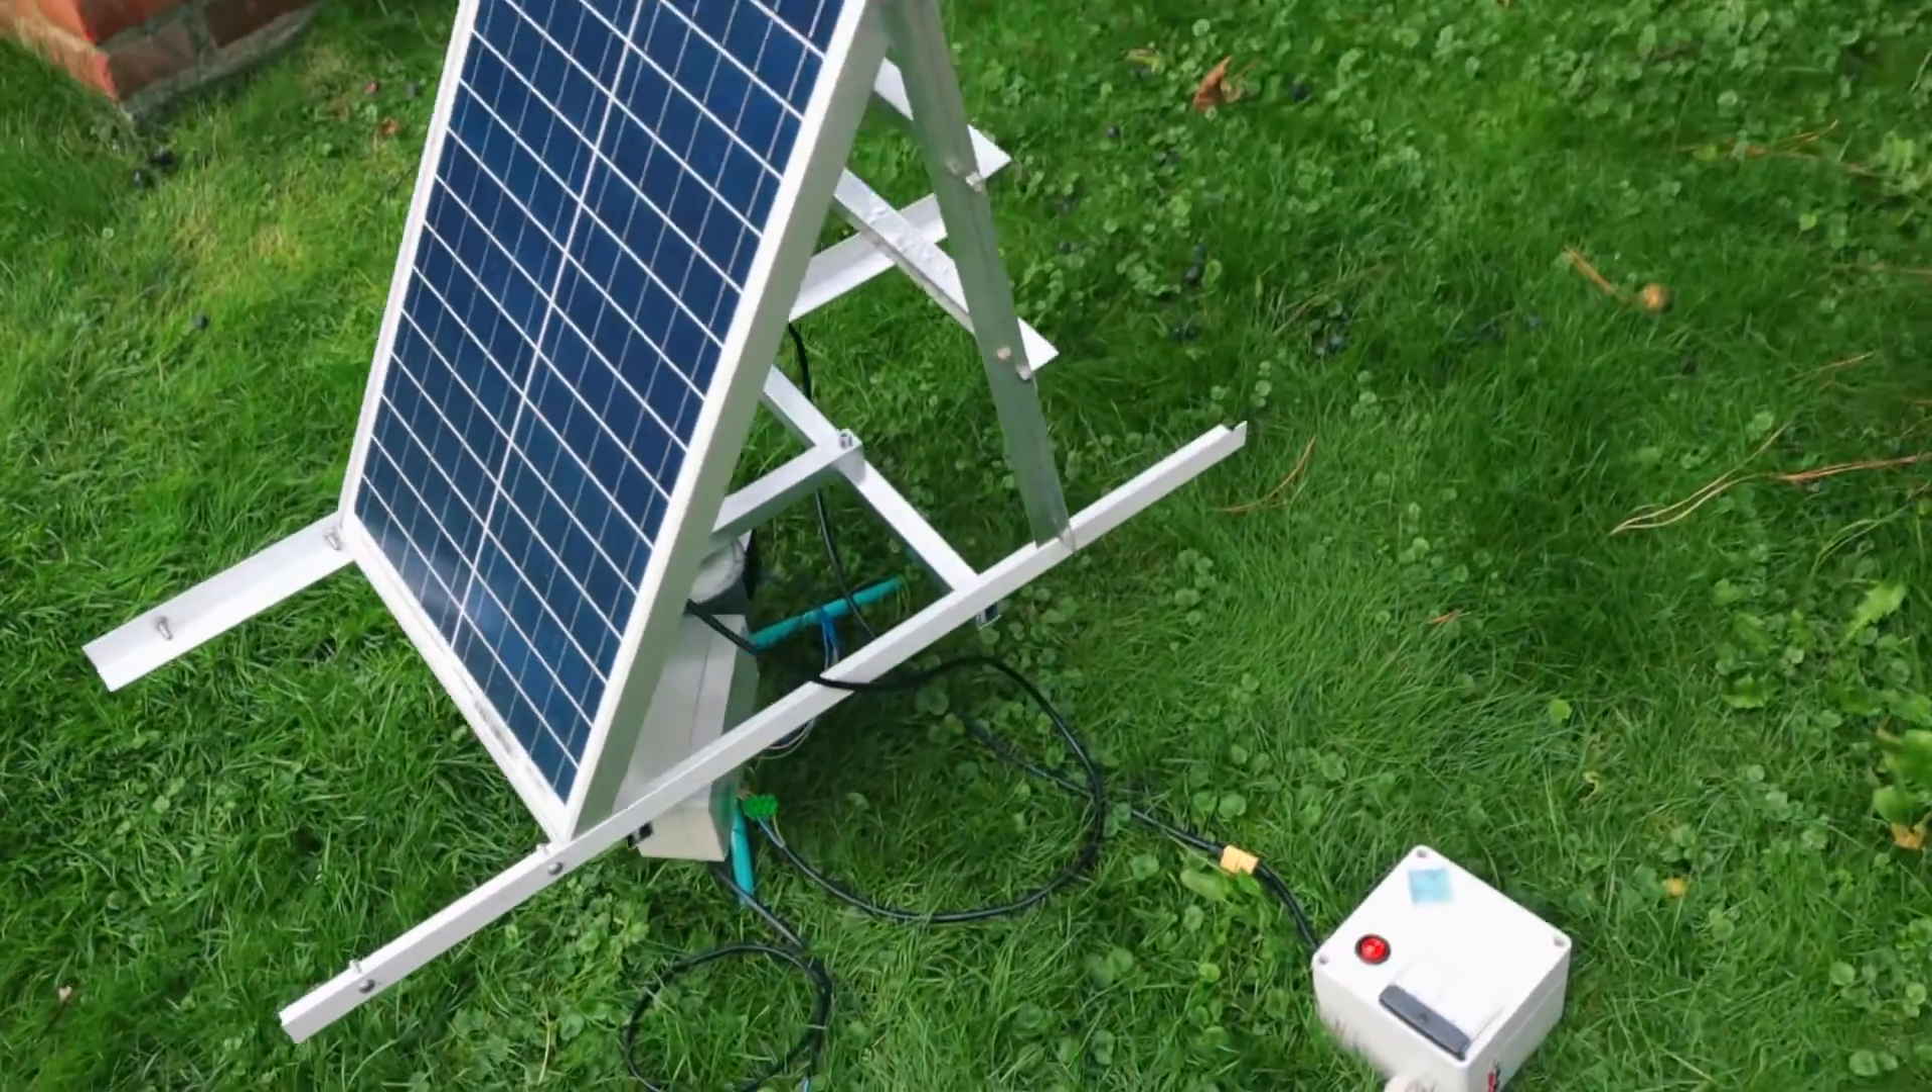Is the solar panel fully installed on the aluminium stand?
Yes.